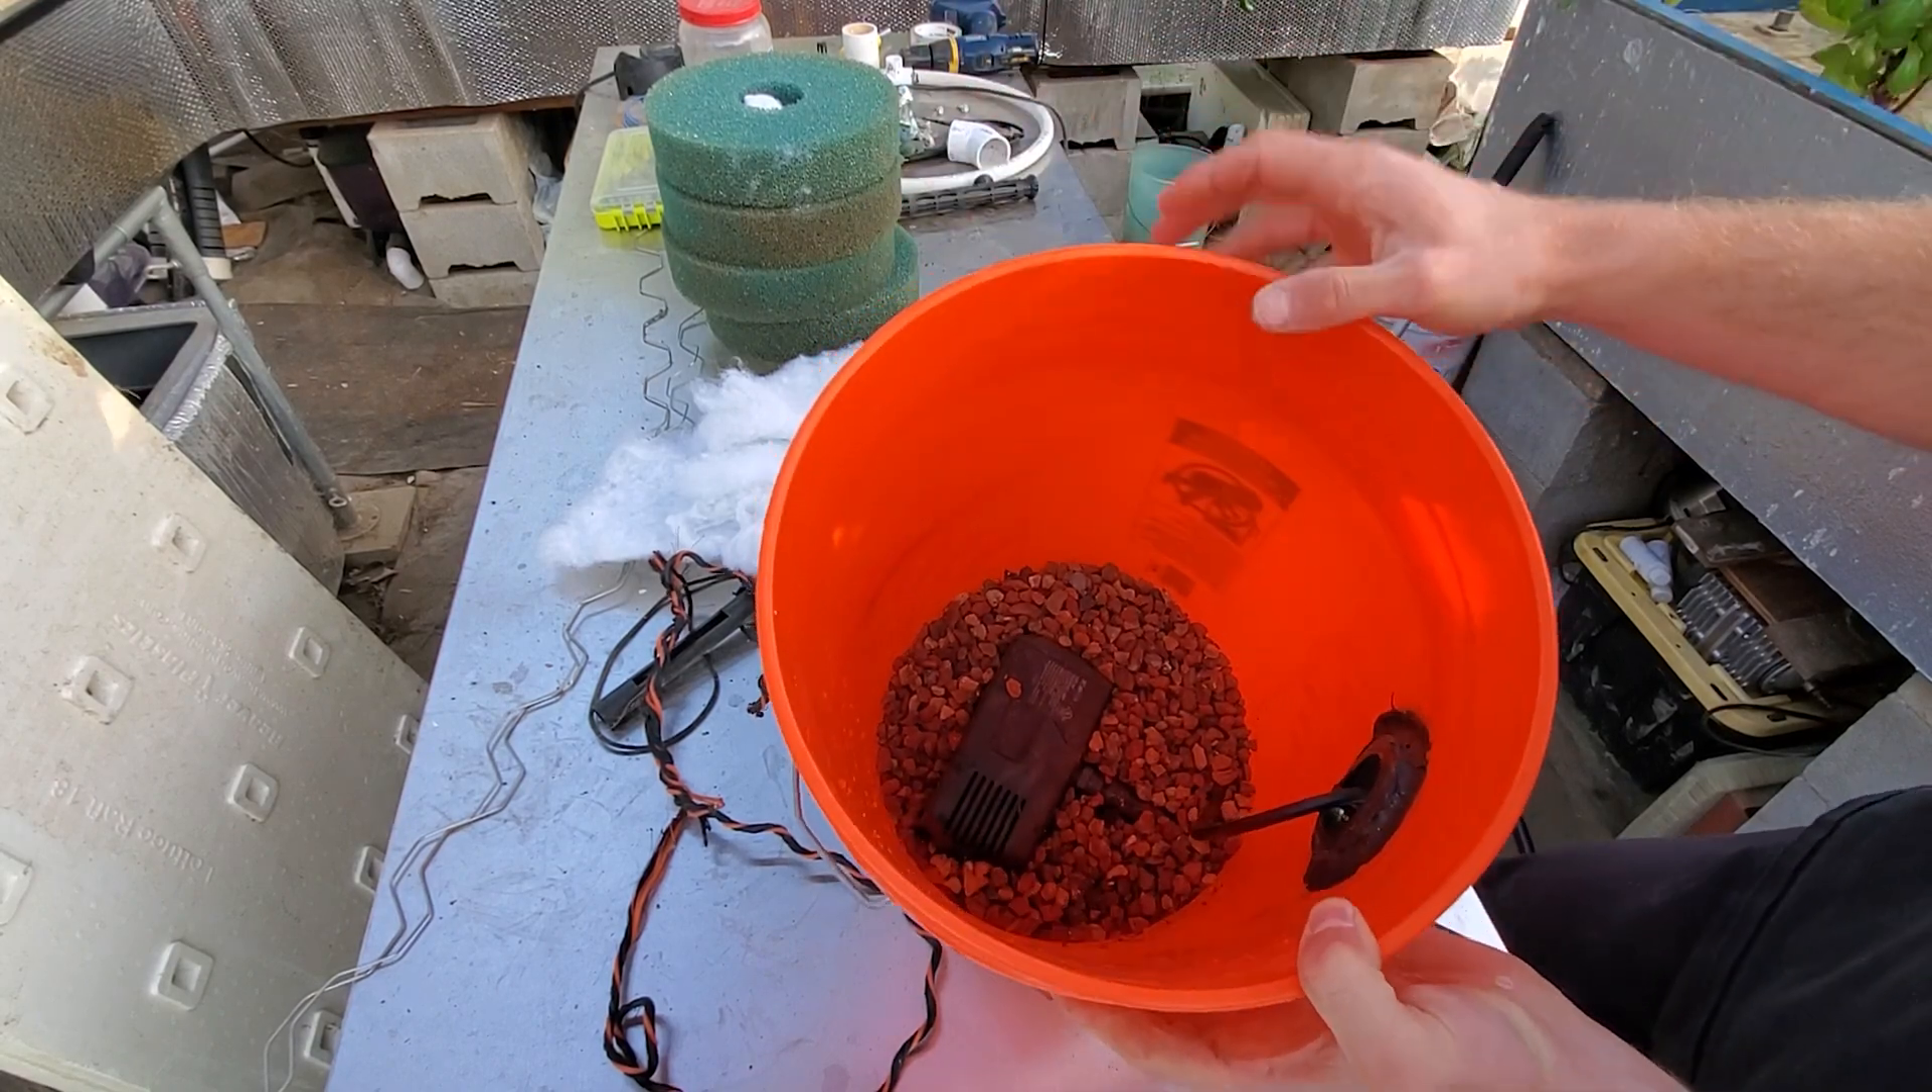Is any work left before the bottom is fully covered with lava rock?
No.